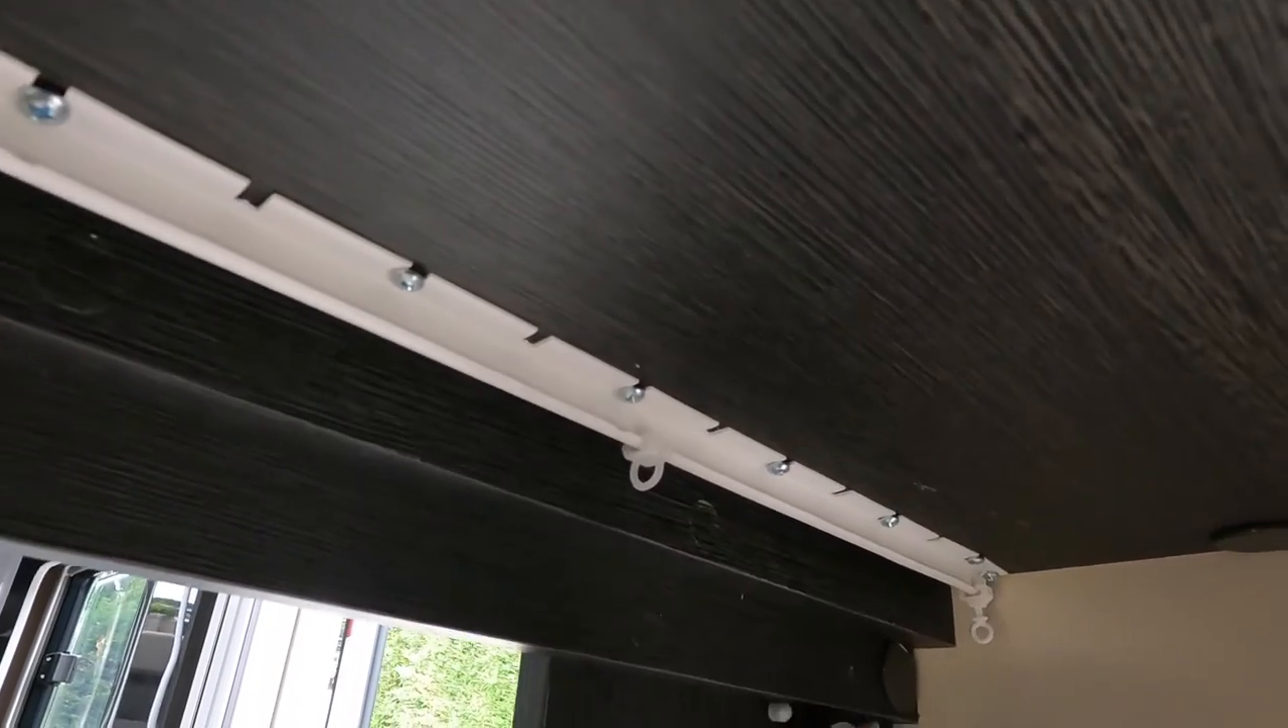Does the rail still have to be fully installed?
No.